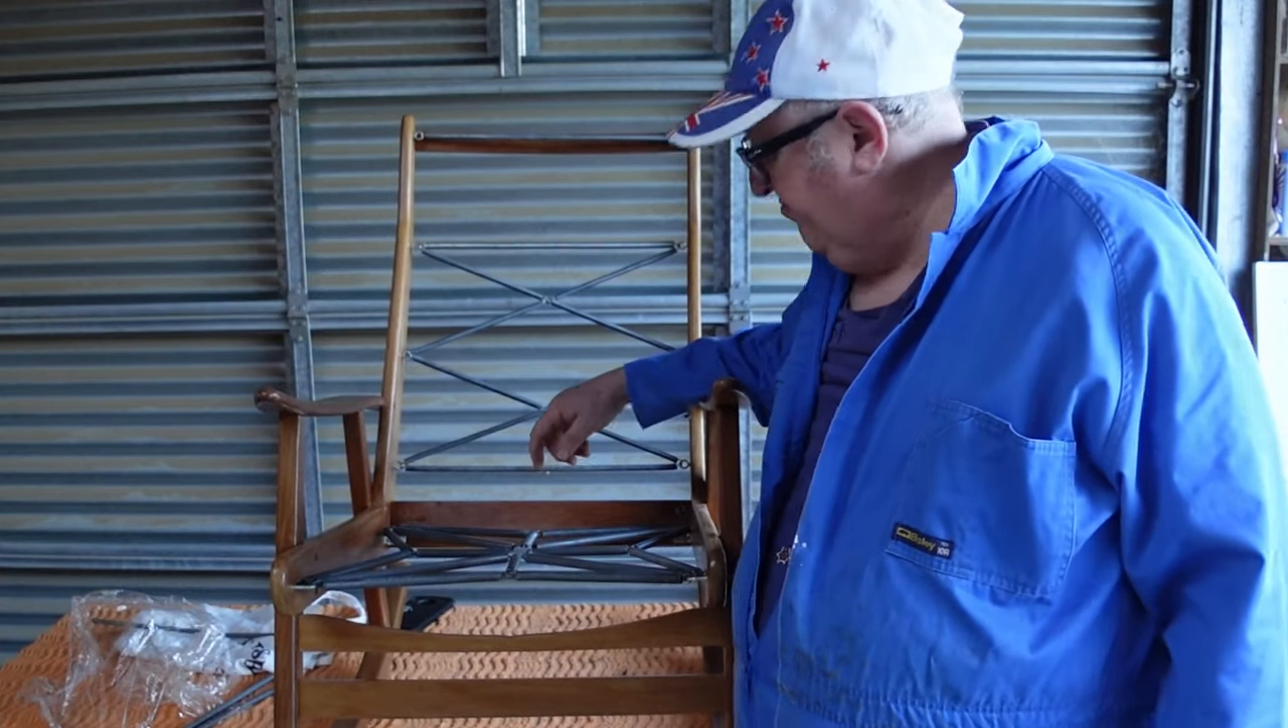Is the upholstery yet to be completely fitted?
Yes.